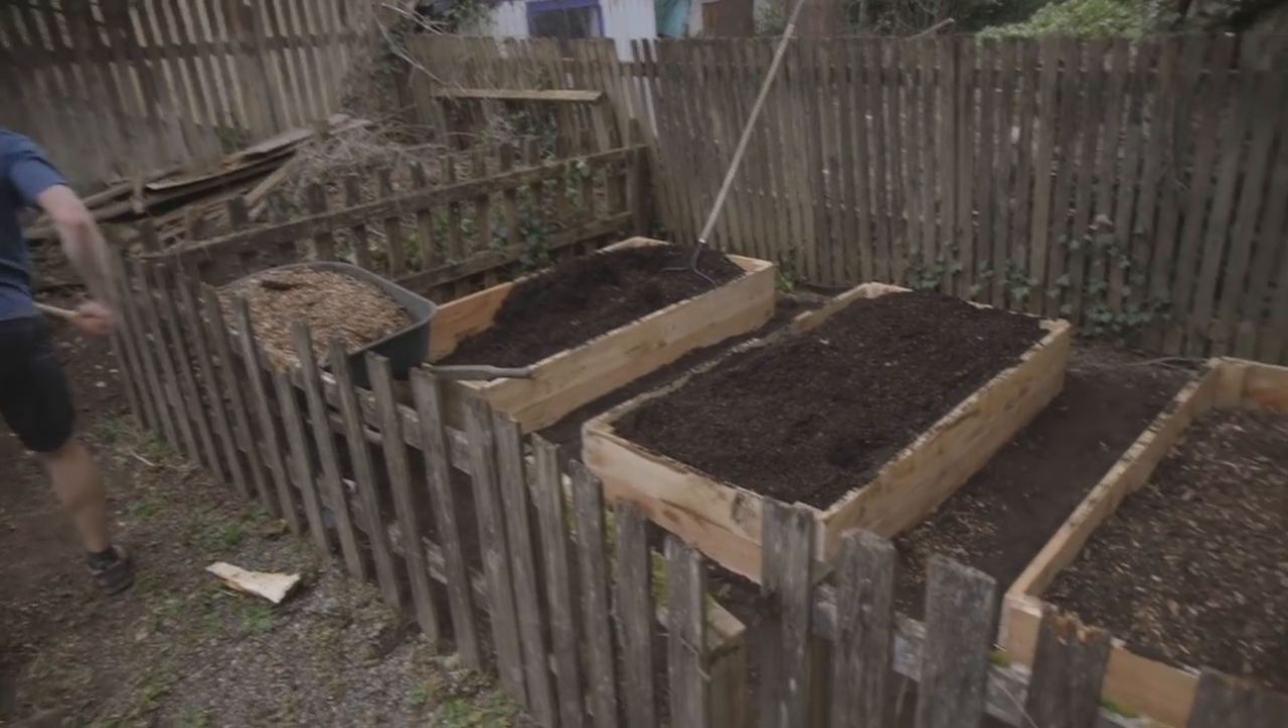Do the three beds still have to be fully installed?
No.